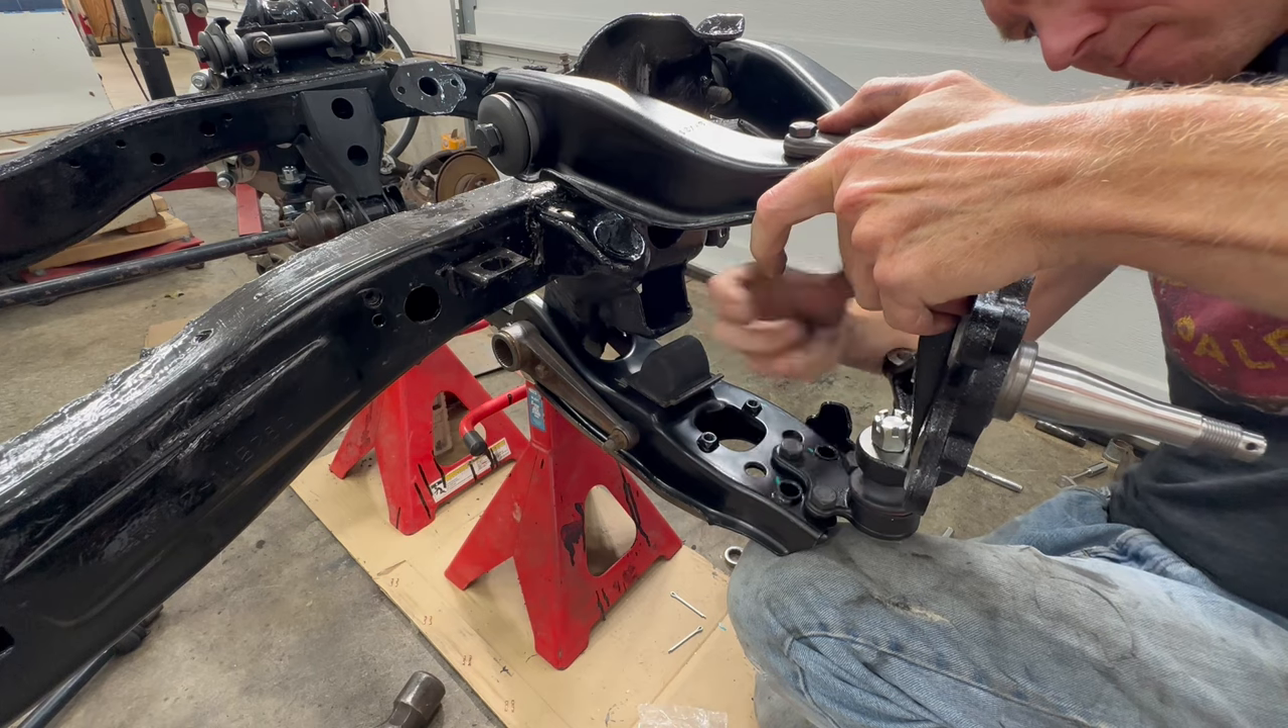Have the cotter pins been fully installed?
No.